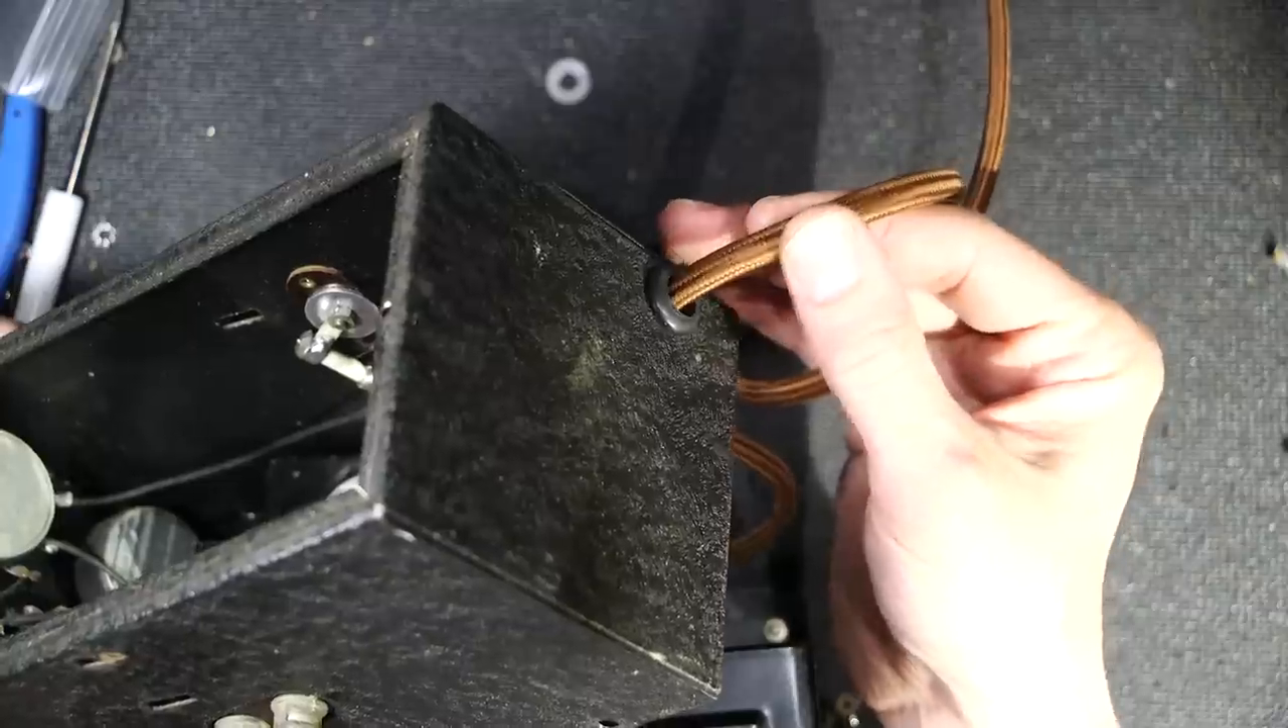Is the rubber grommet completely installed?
Yes.